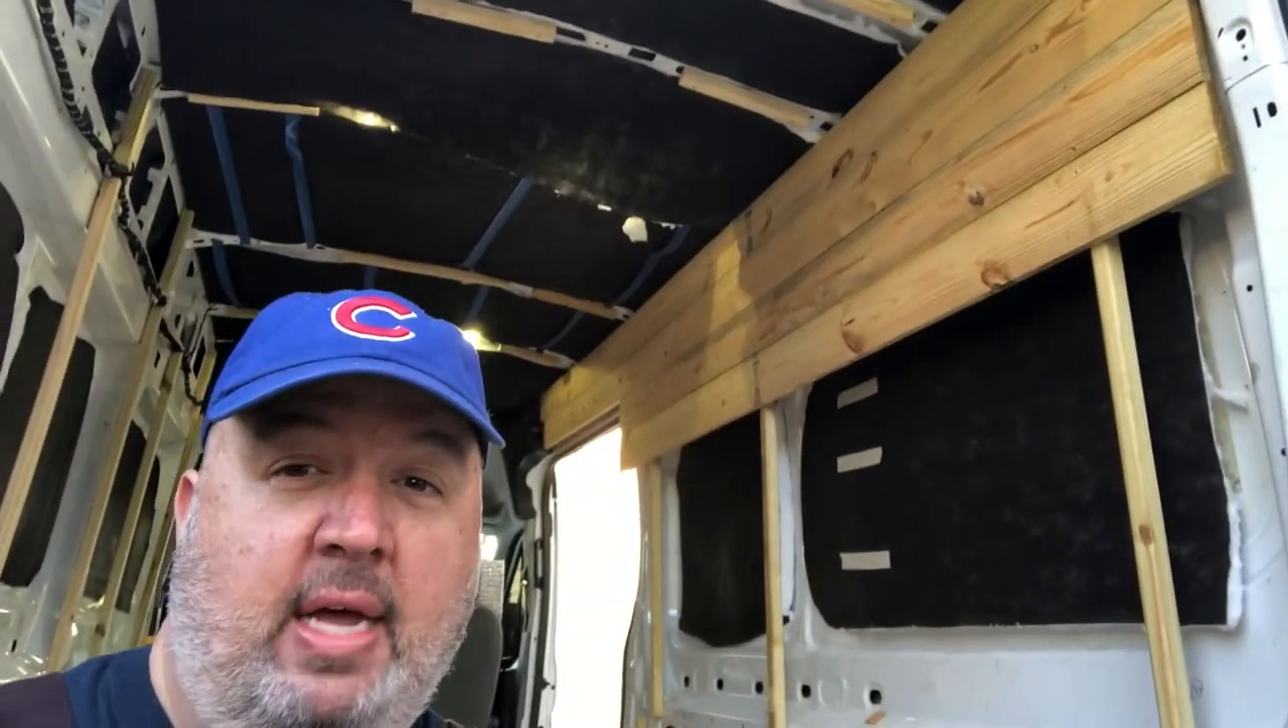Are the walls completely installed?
No.